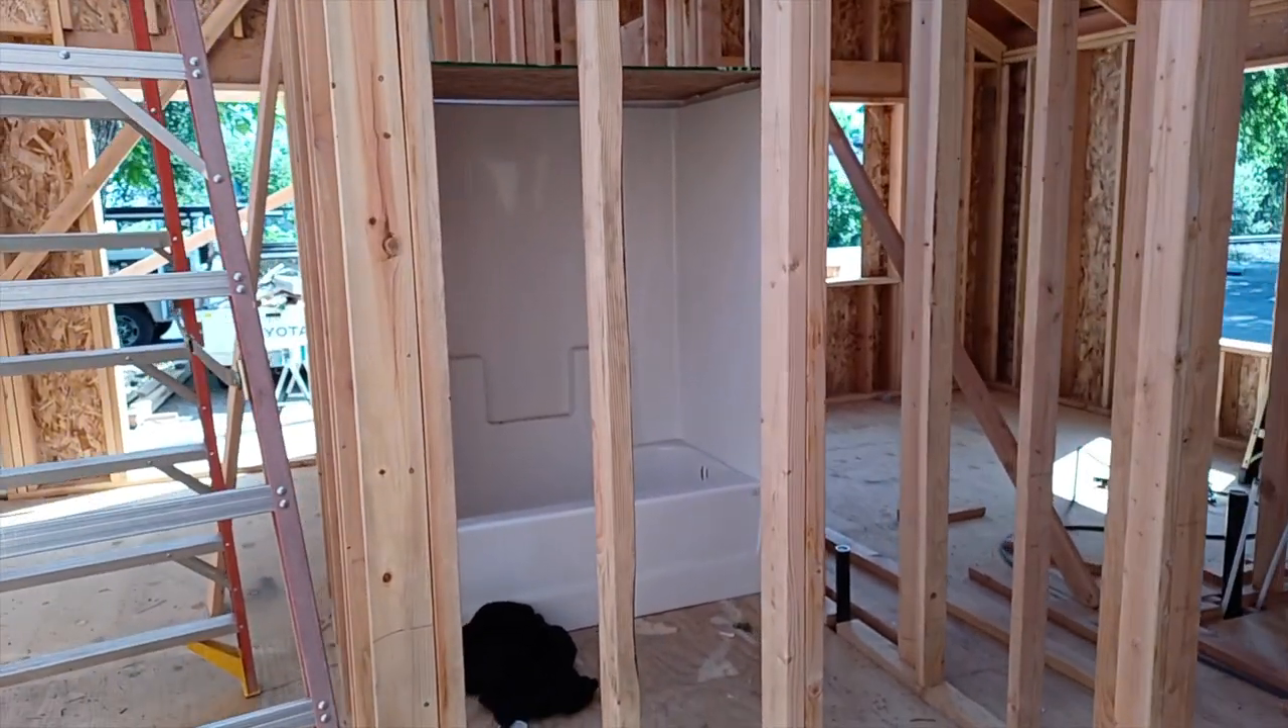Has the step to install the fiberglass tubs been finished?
Yes.